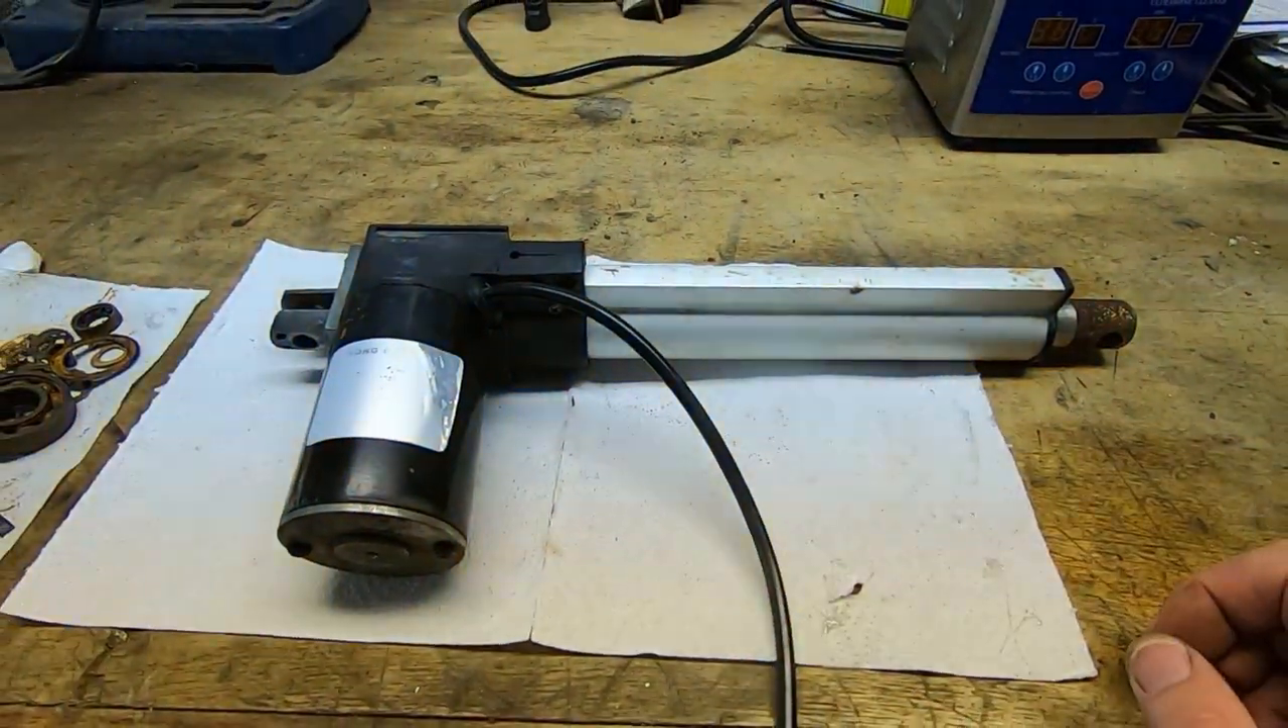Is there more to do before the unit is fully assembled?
No.